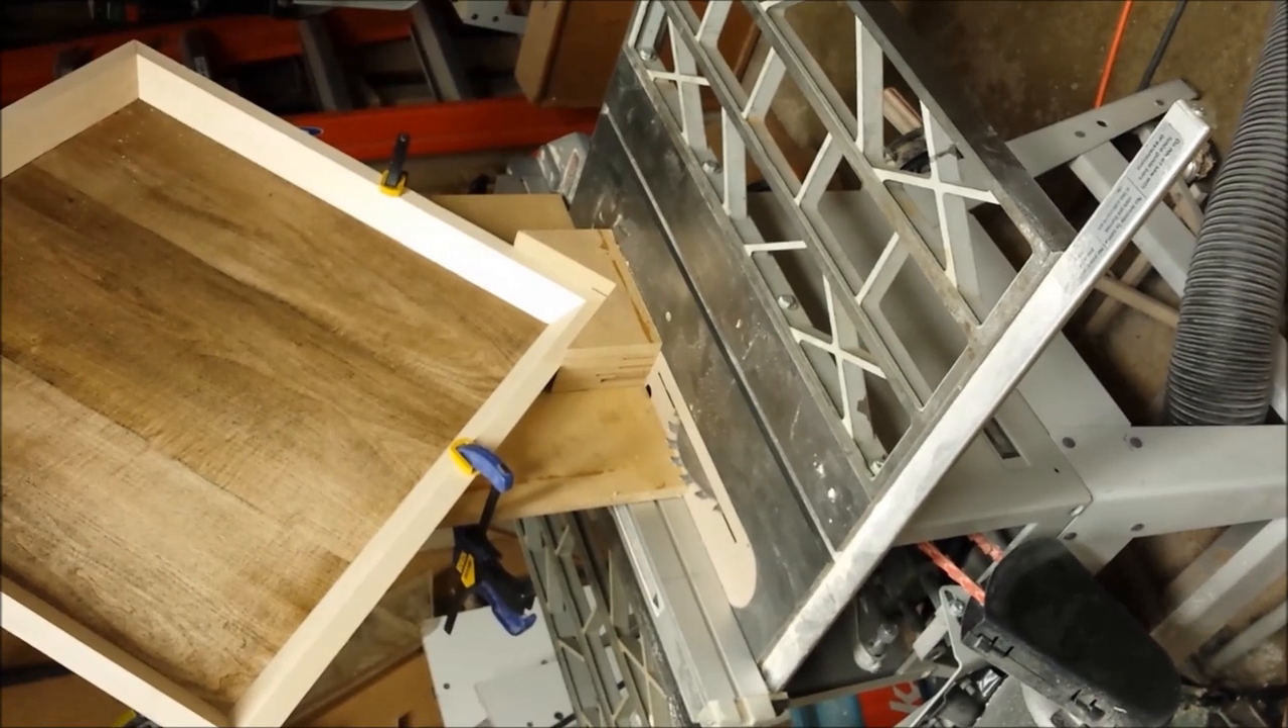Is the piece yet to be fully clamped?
No.